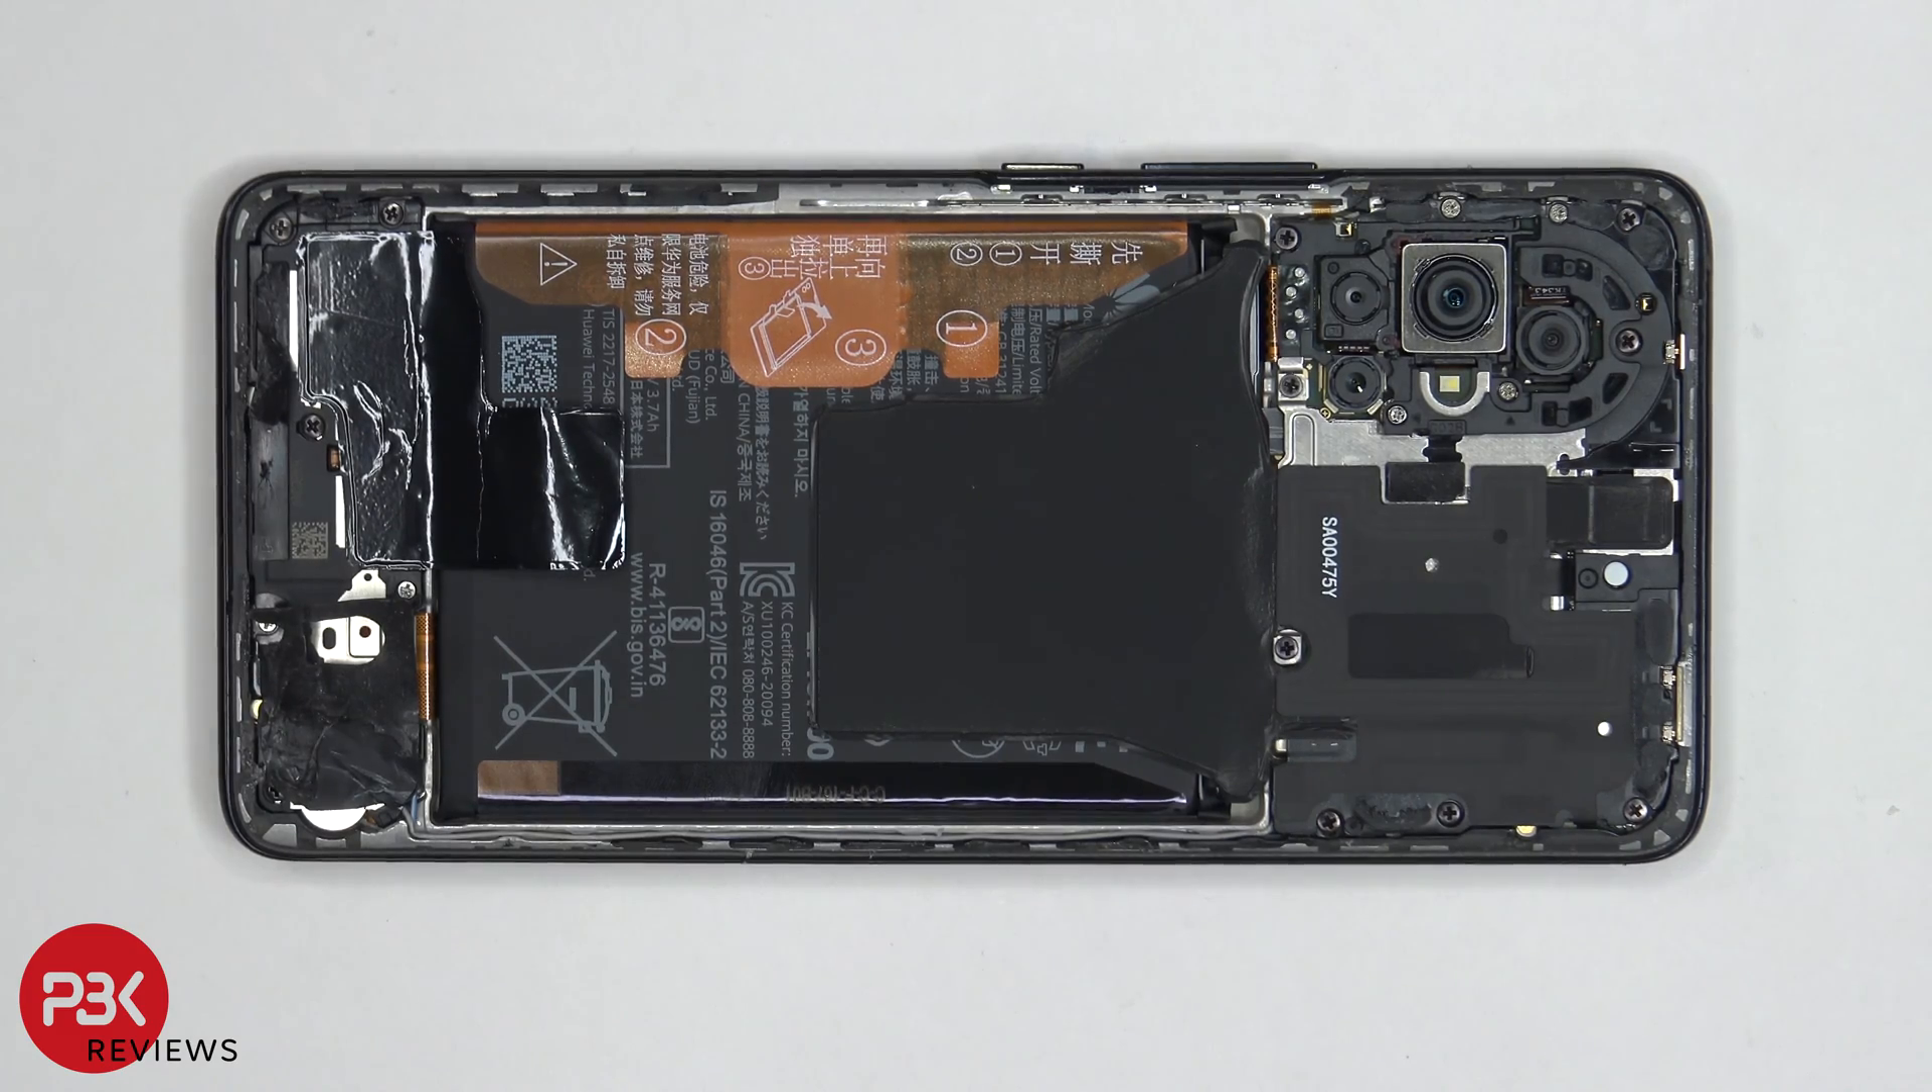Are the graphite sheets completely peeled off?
No.